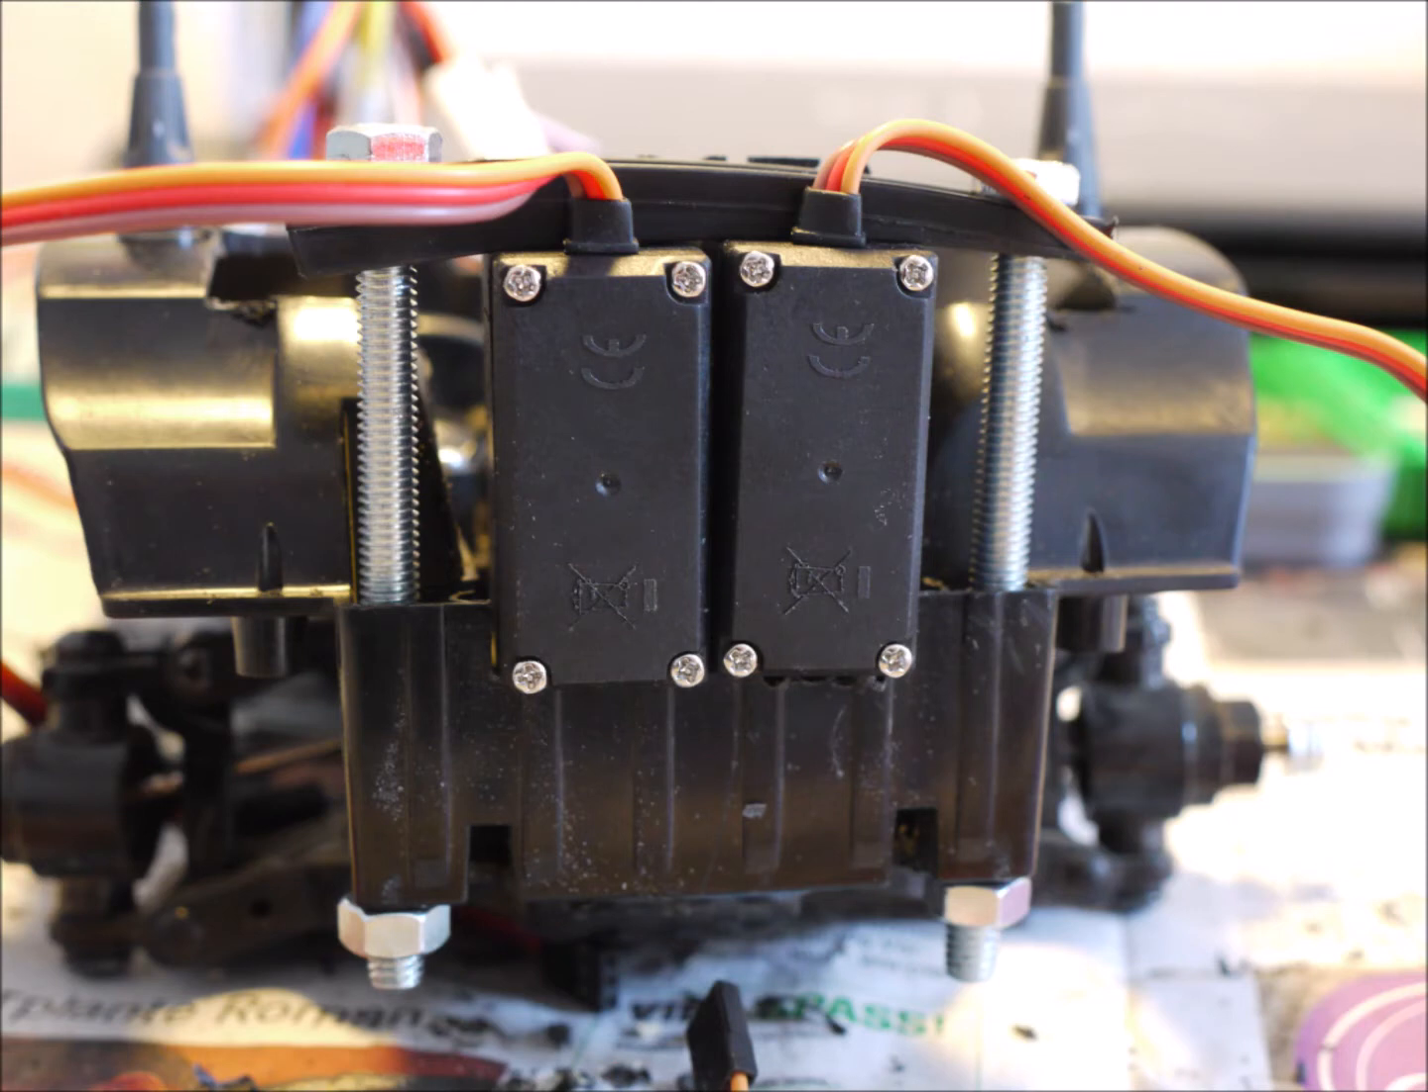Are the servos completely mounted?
Yes.